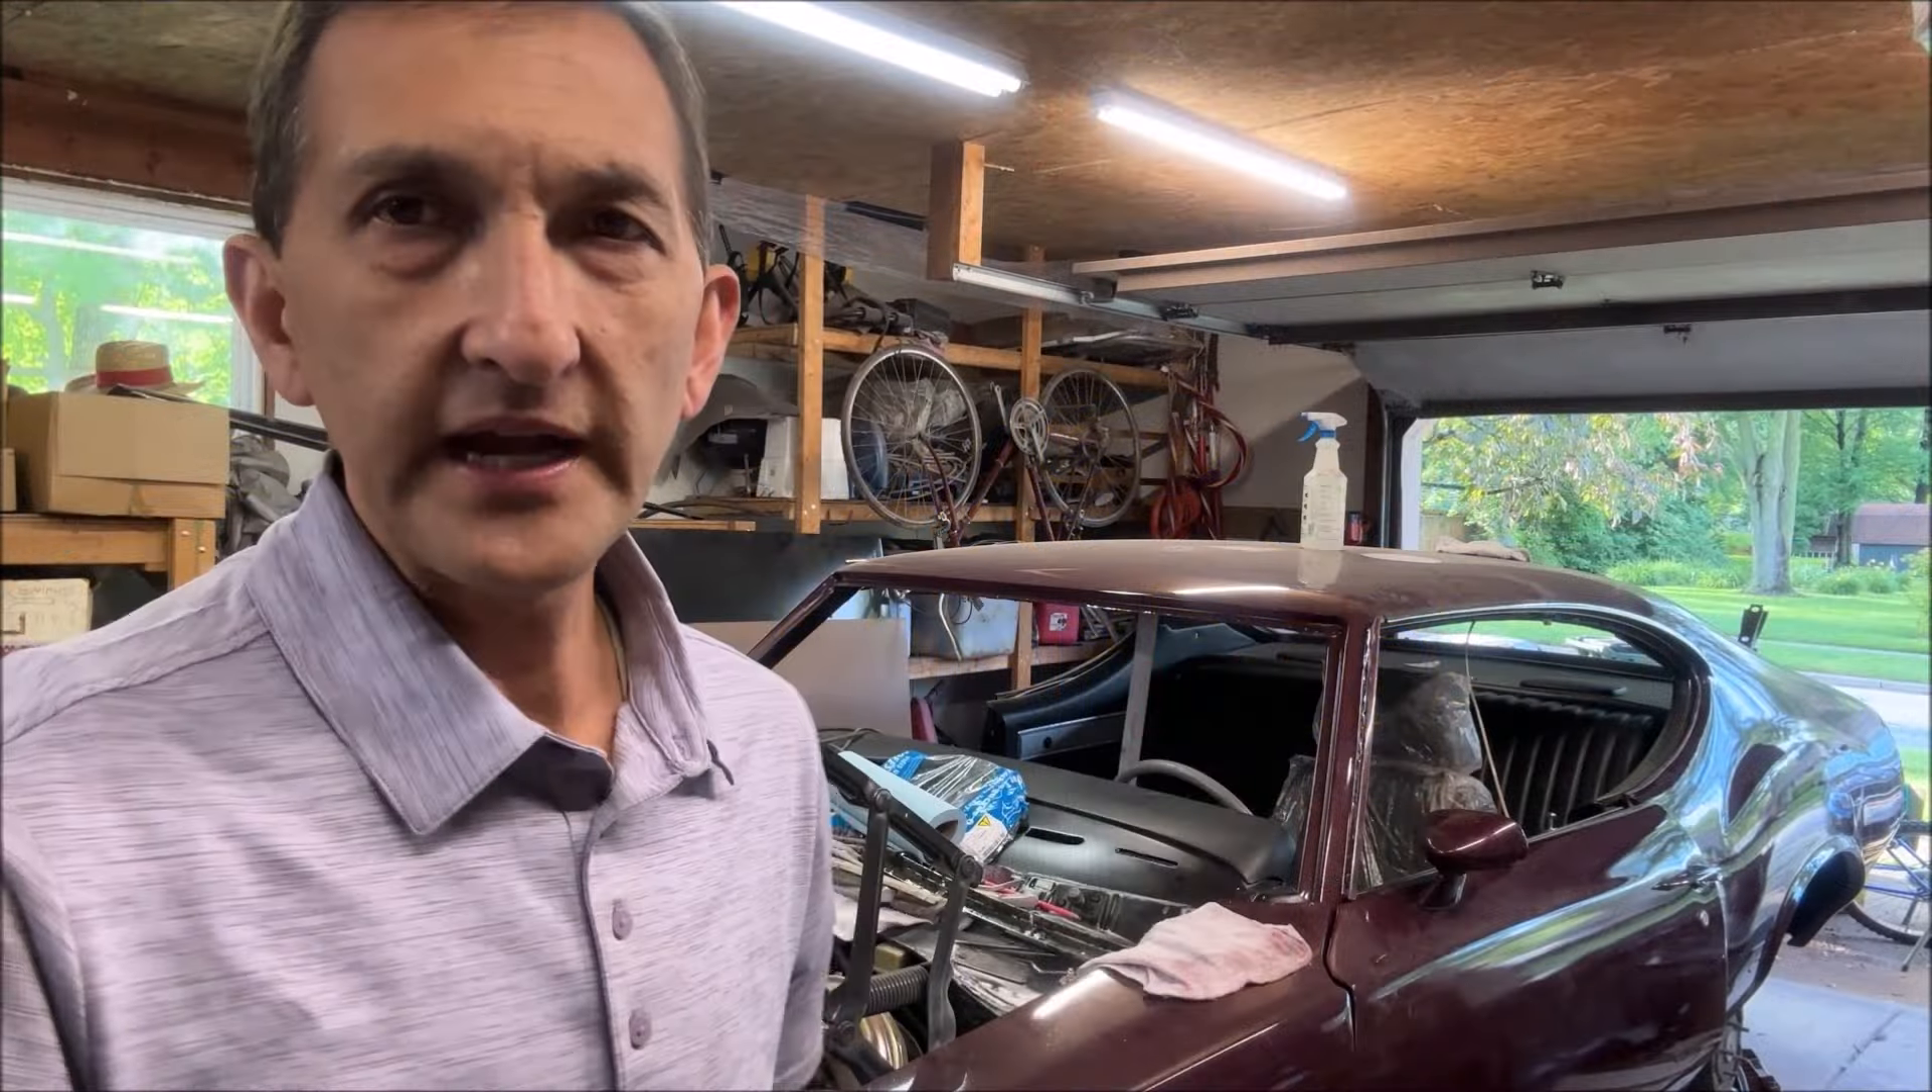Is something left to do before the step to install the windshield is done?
Yes.